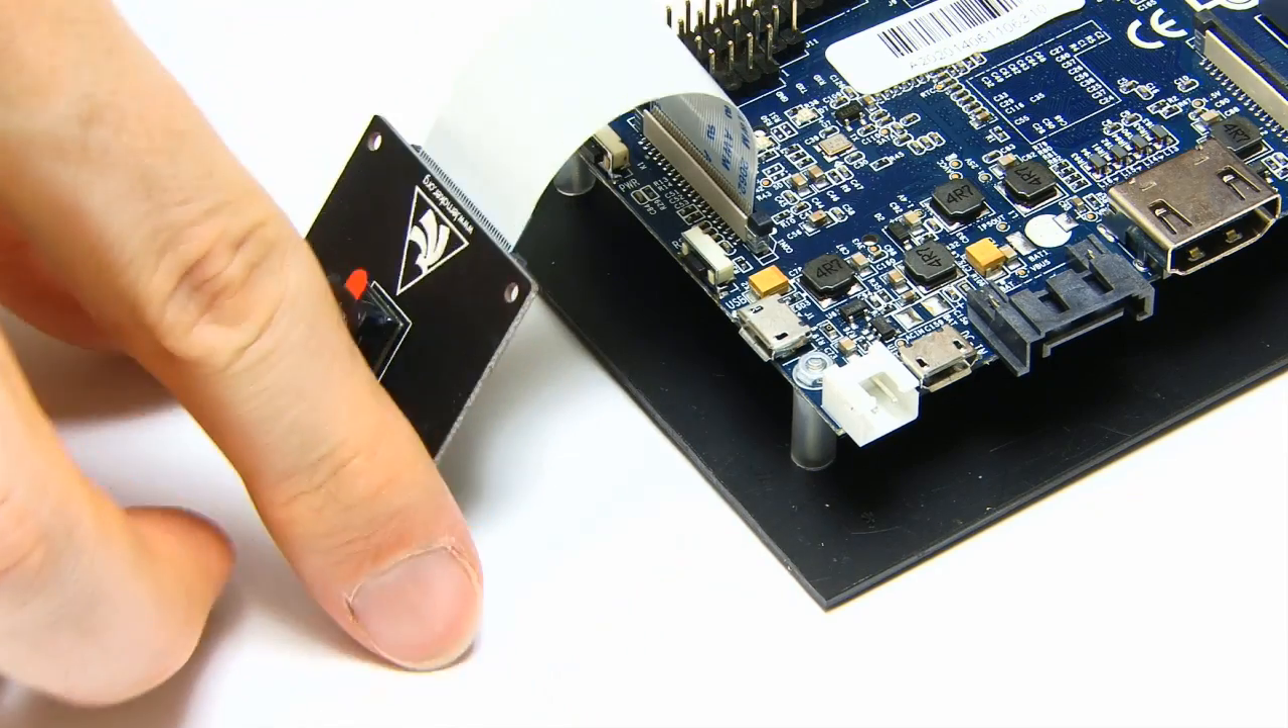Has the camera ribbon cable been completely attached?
Yes.